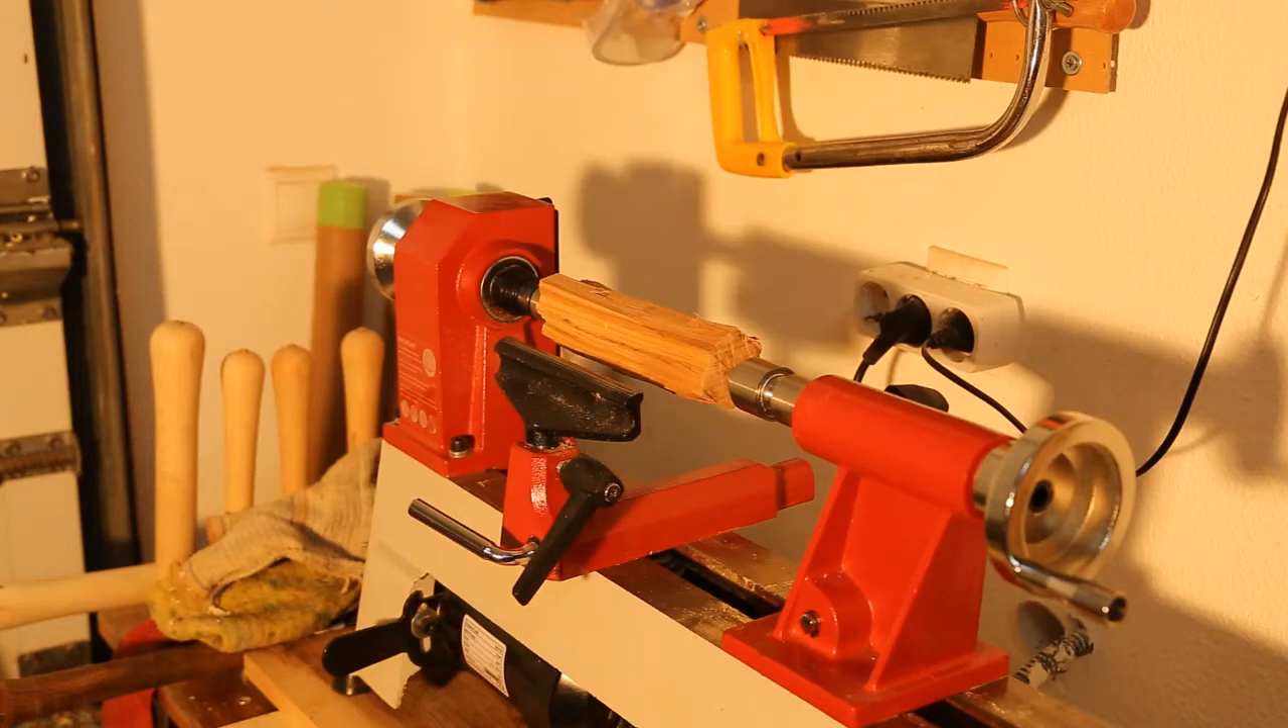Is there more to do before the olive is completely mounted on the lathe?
No.